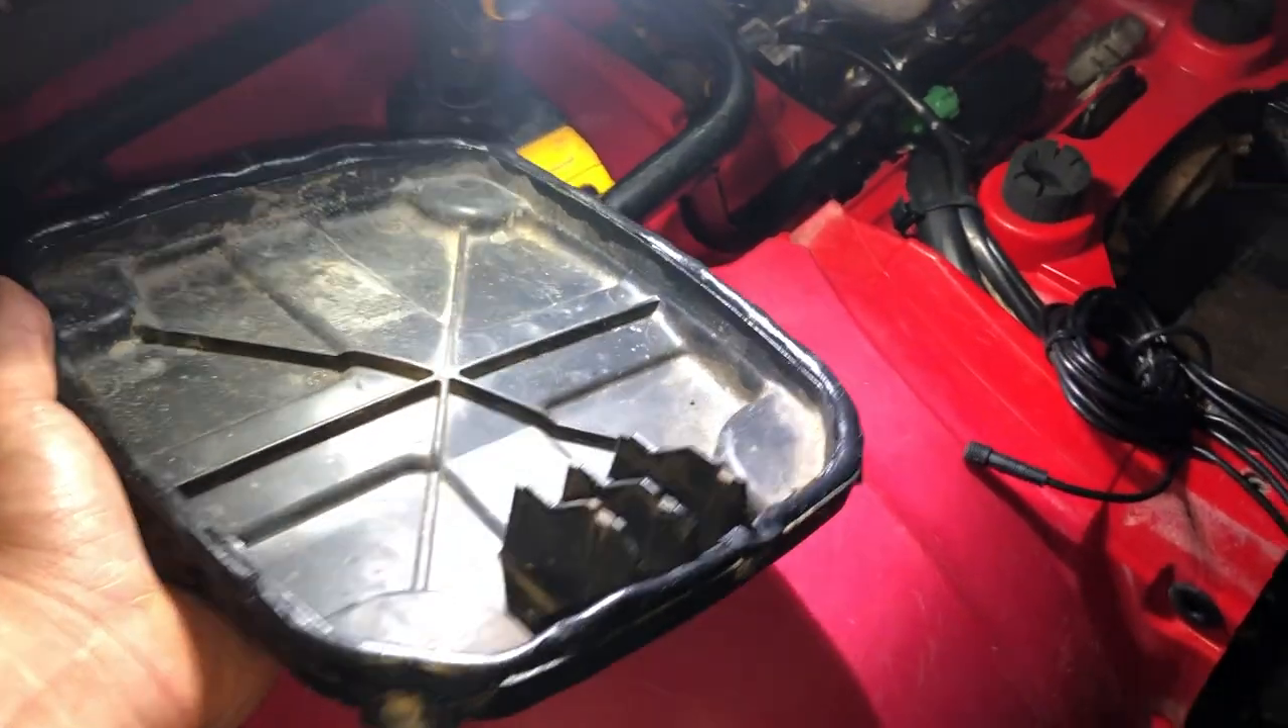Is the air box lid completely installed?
No.